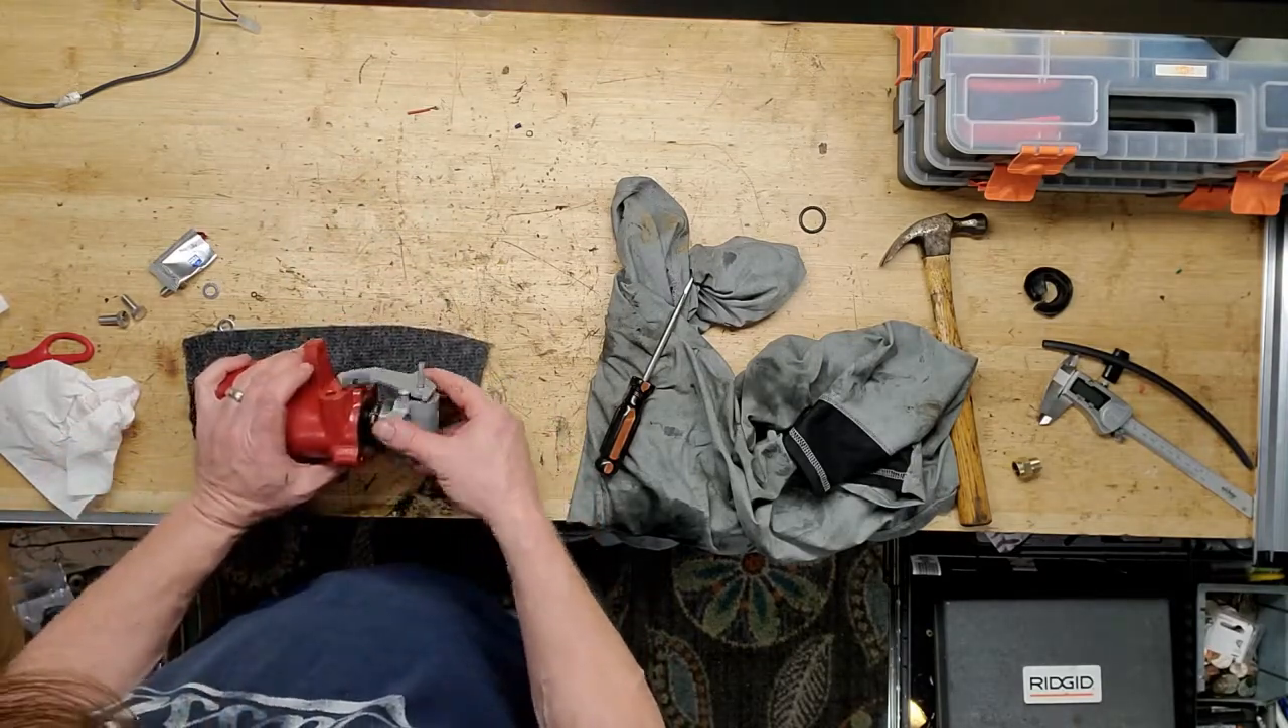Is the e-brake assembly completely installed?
No.